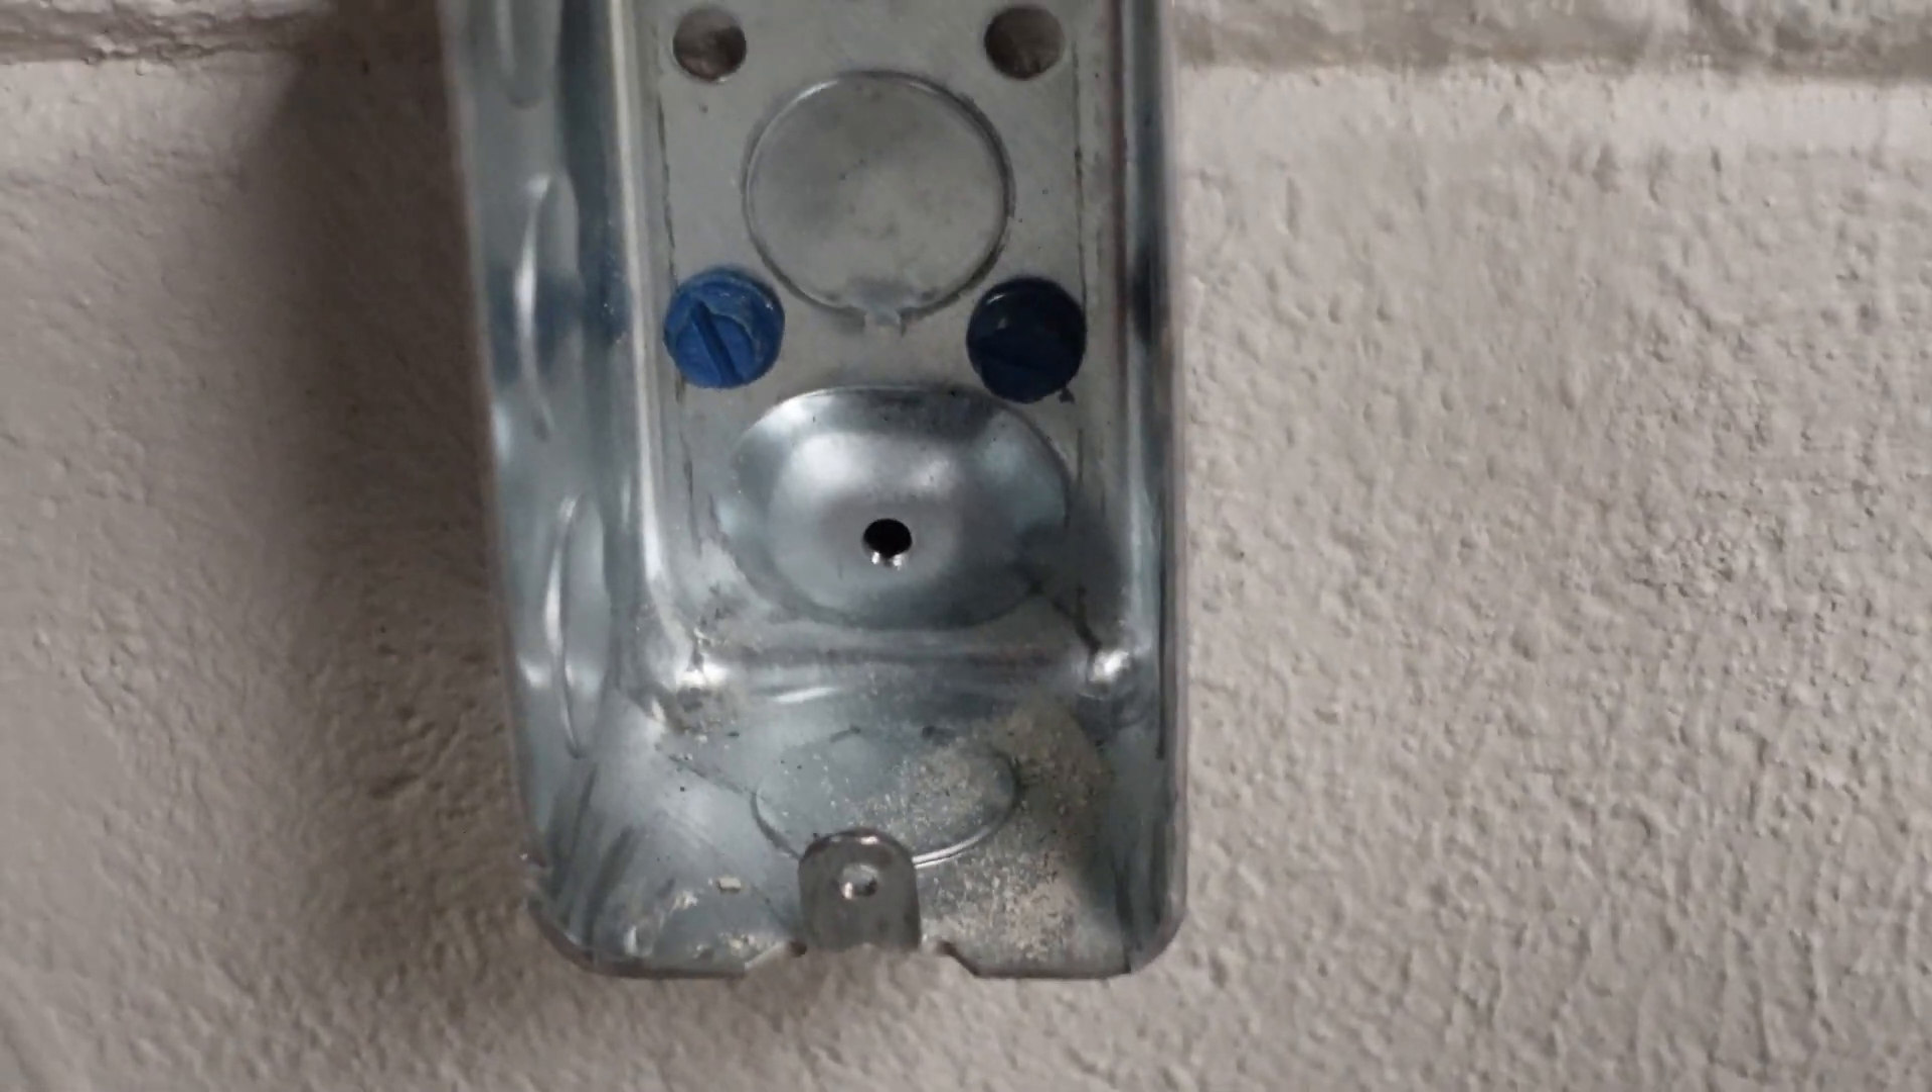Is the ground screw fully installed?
No.